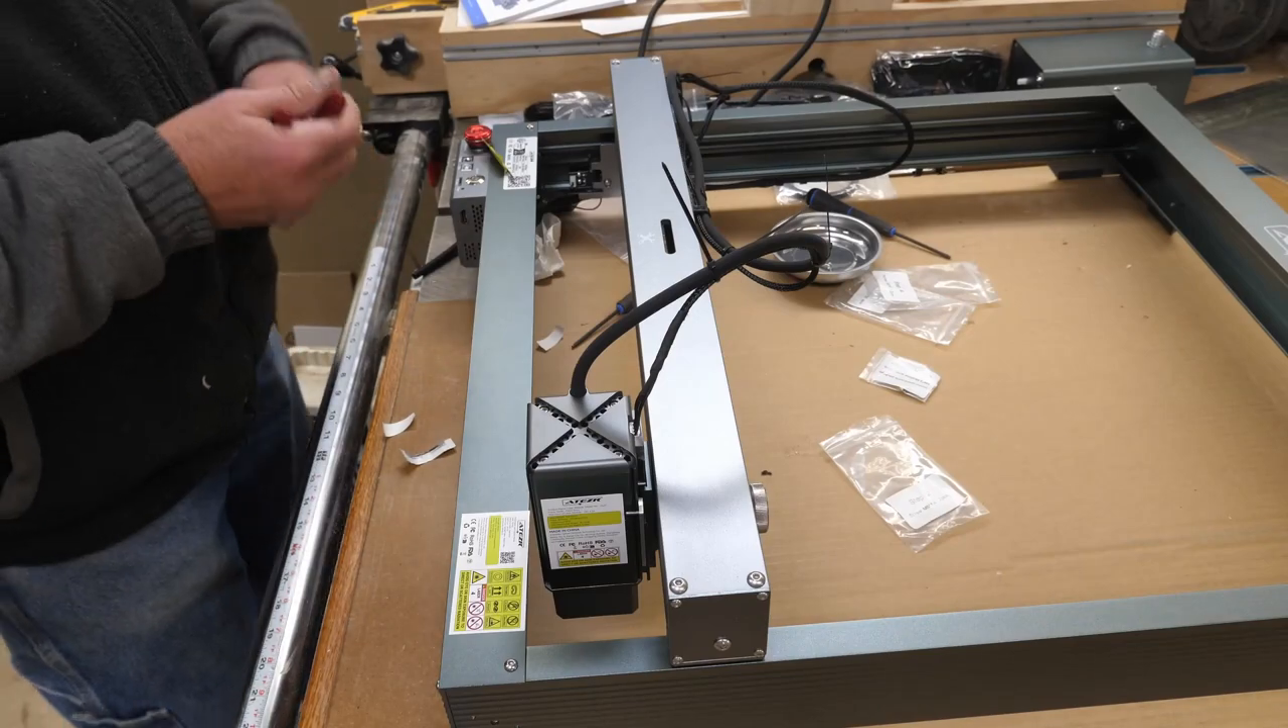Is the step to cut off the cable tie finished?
No.